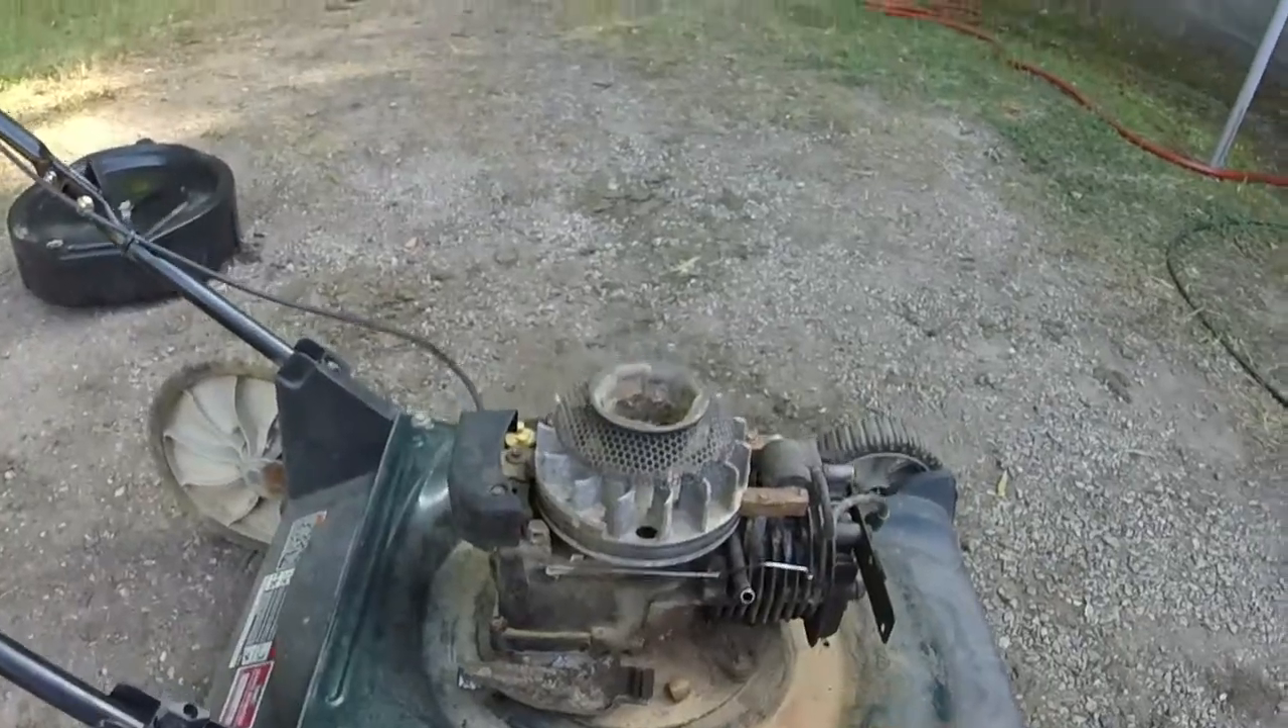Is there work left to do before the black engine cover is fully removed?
No.